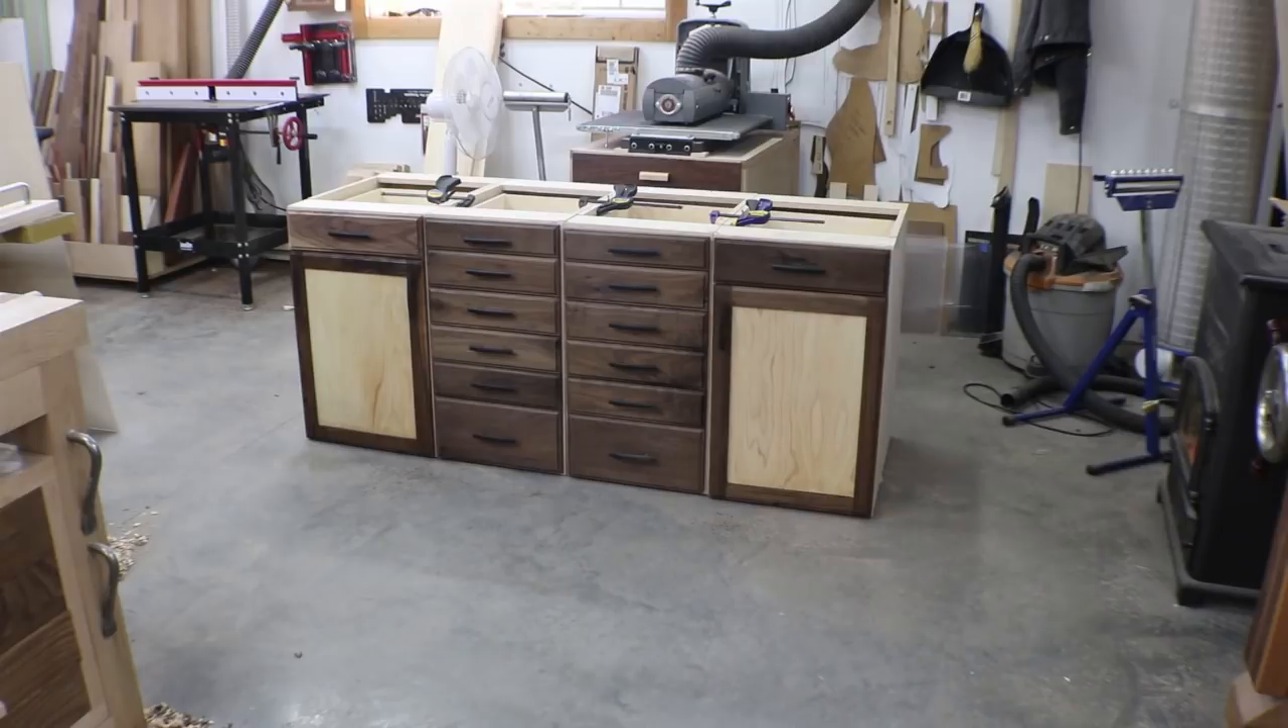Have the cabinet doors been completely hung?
Yes.